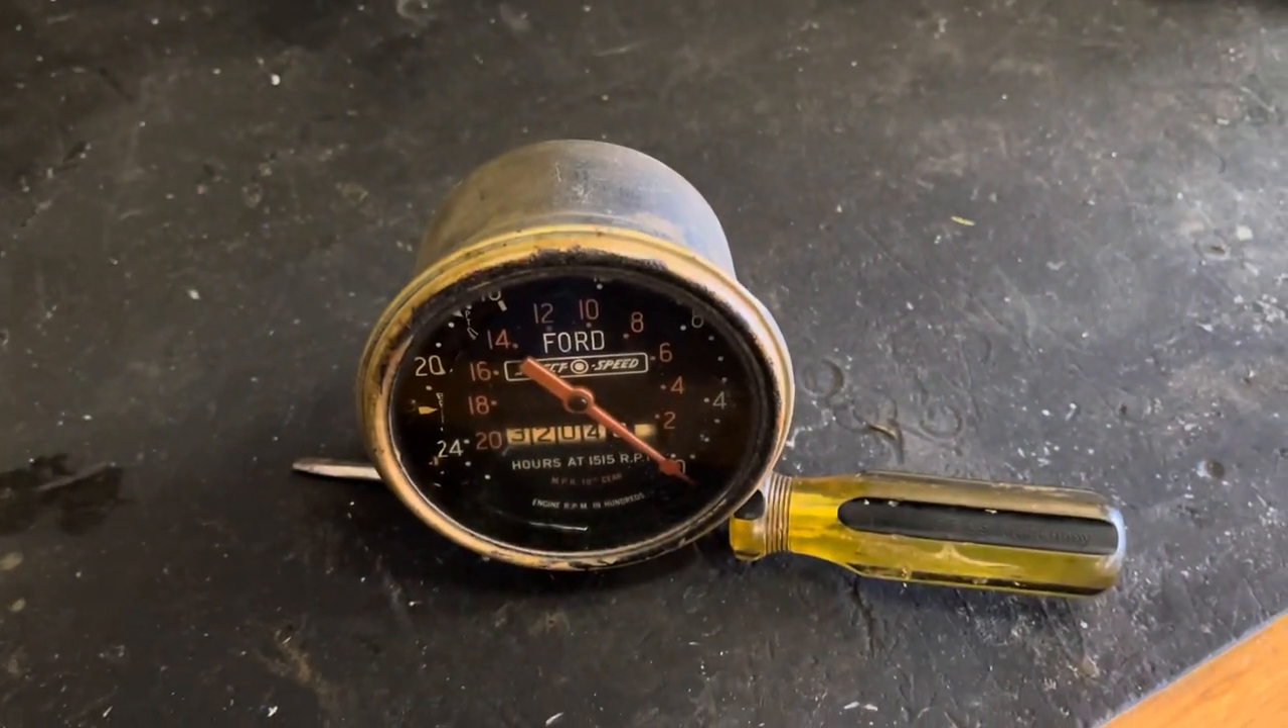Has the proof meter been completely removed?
Yes.